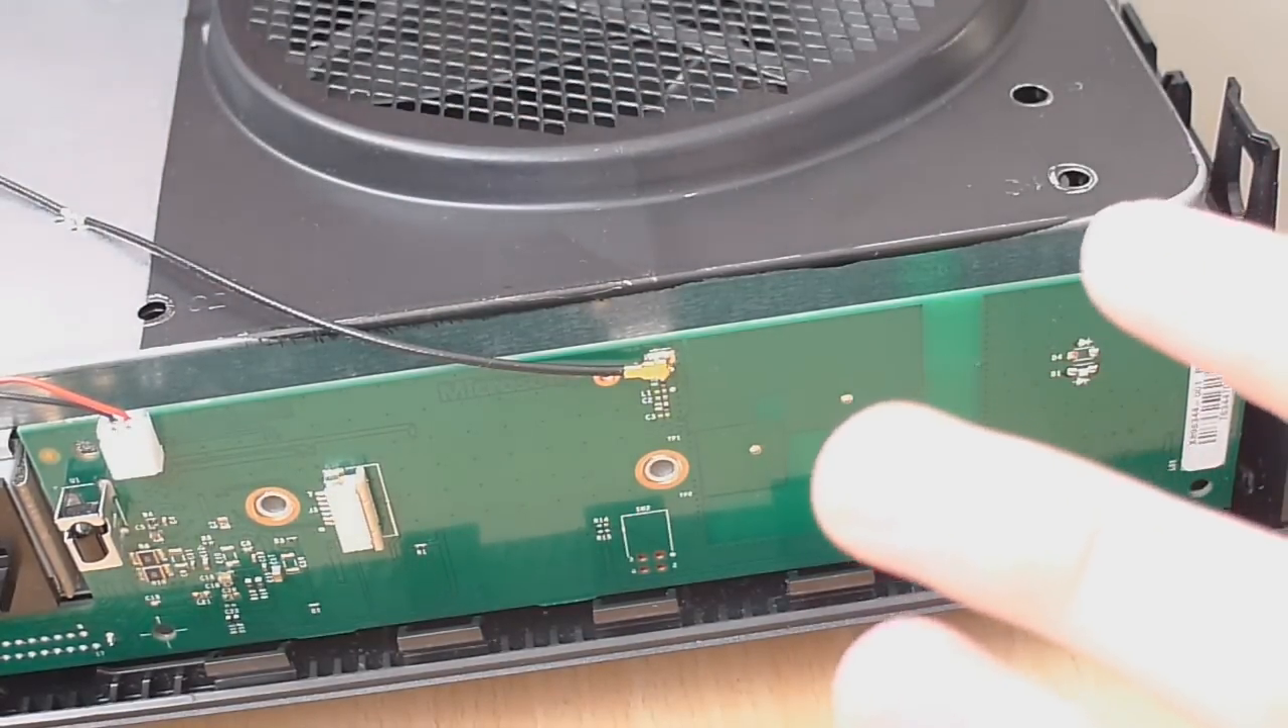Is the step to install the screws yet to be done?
Yes.